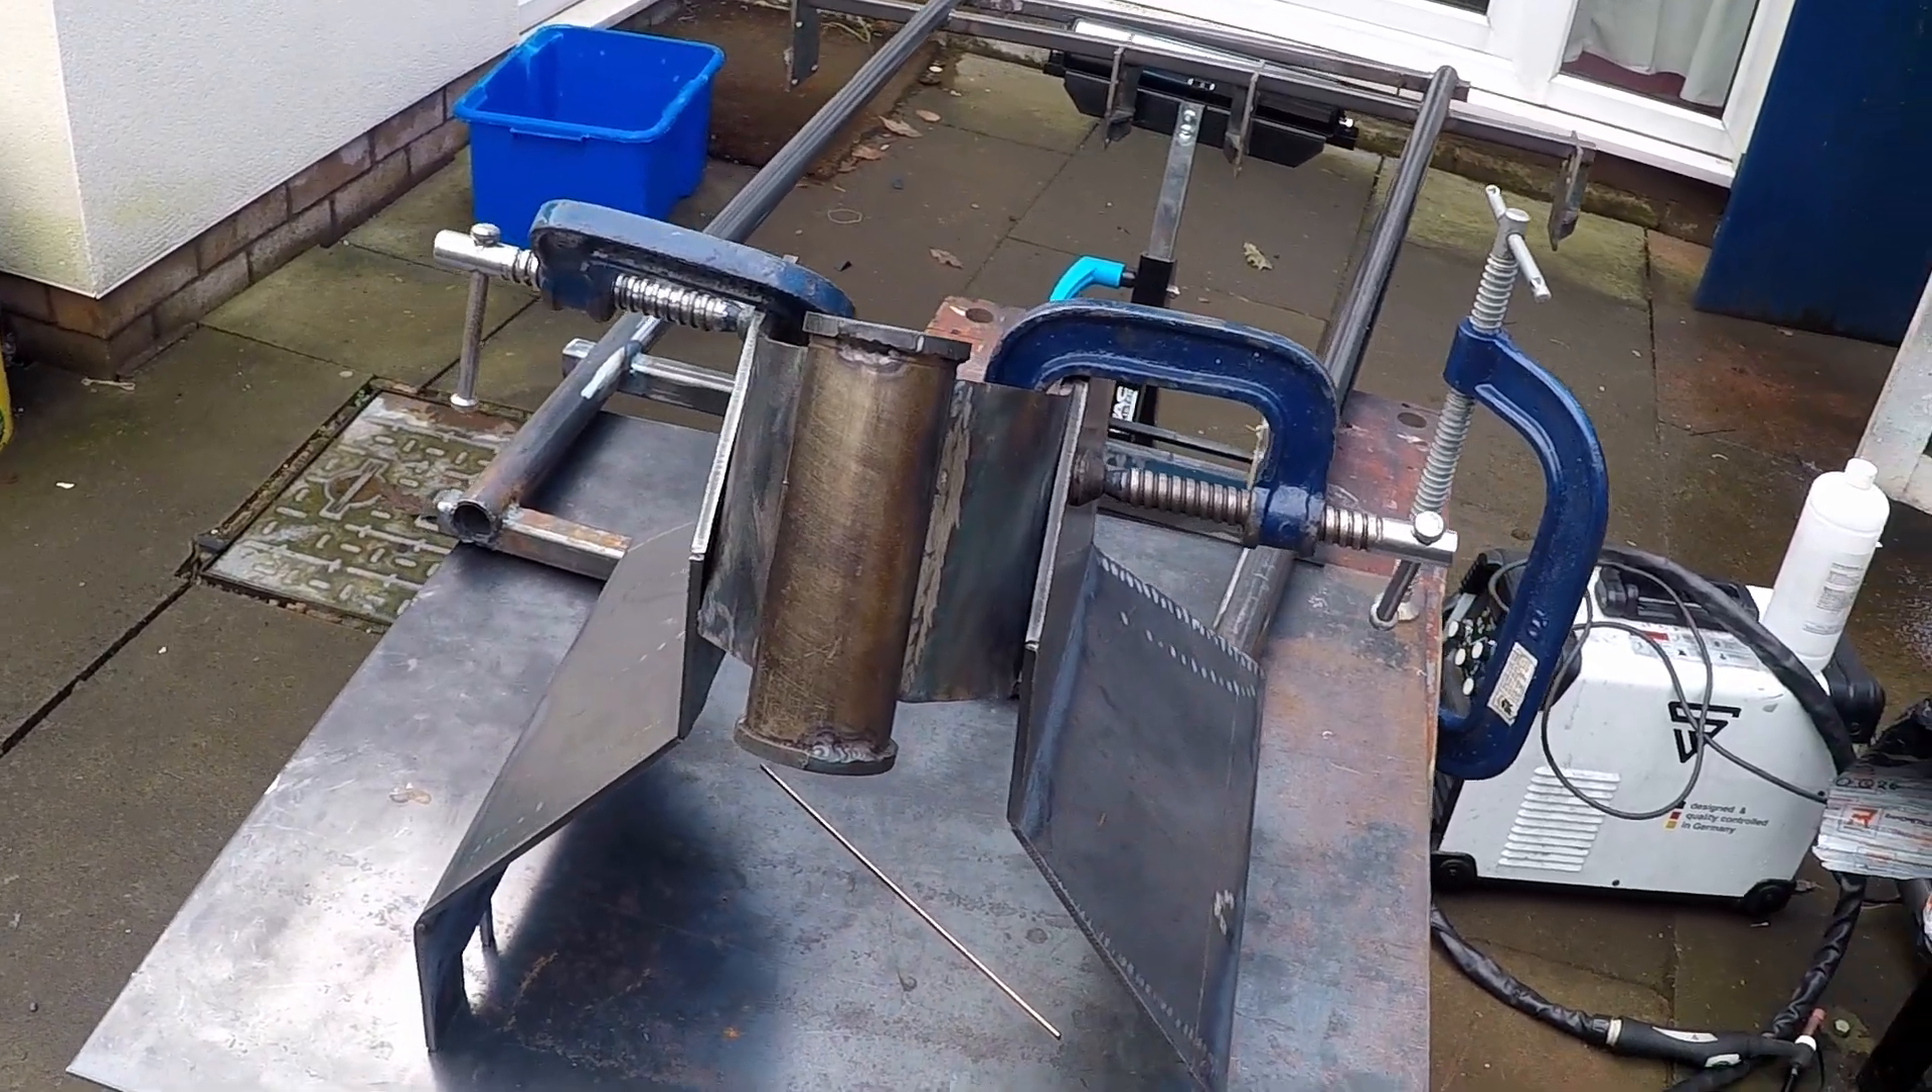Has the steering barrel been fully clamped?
Yes.